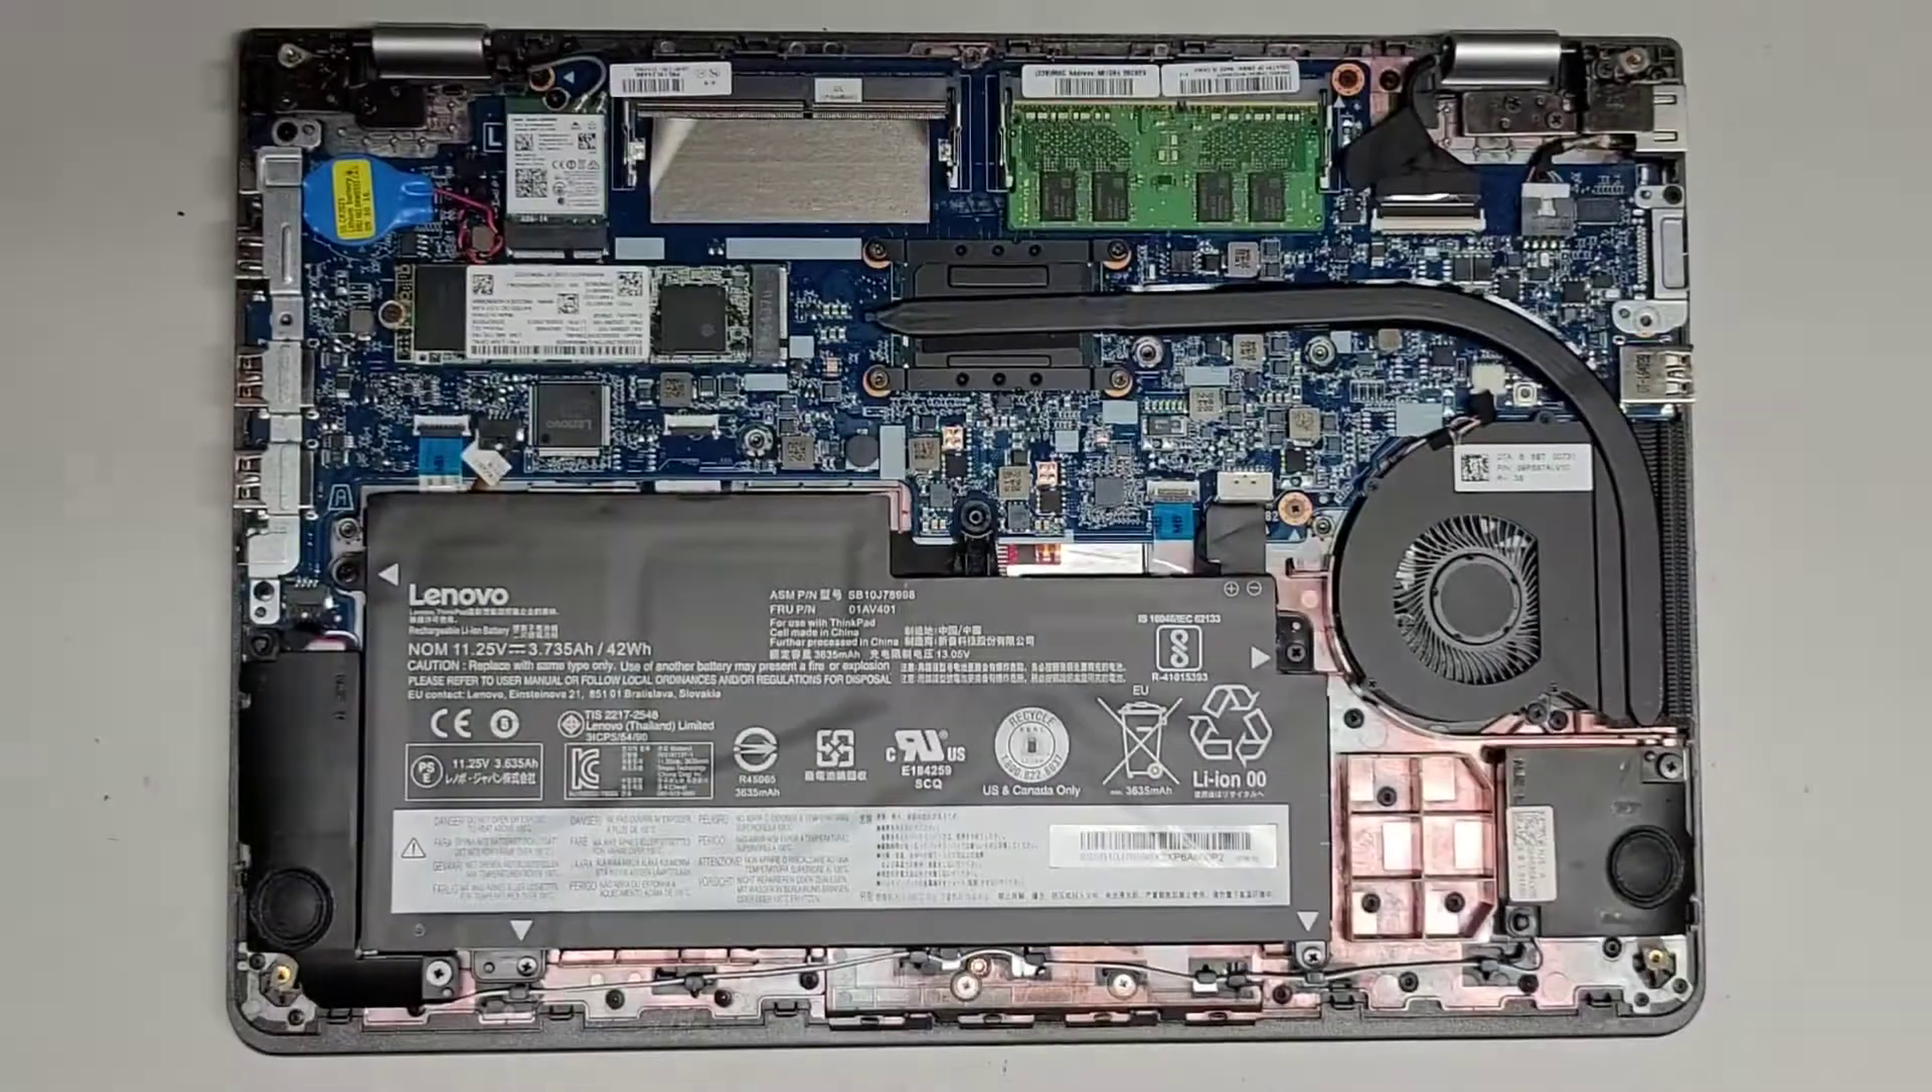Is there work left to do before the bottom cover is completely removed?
No.